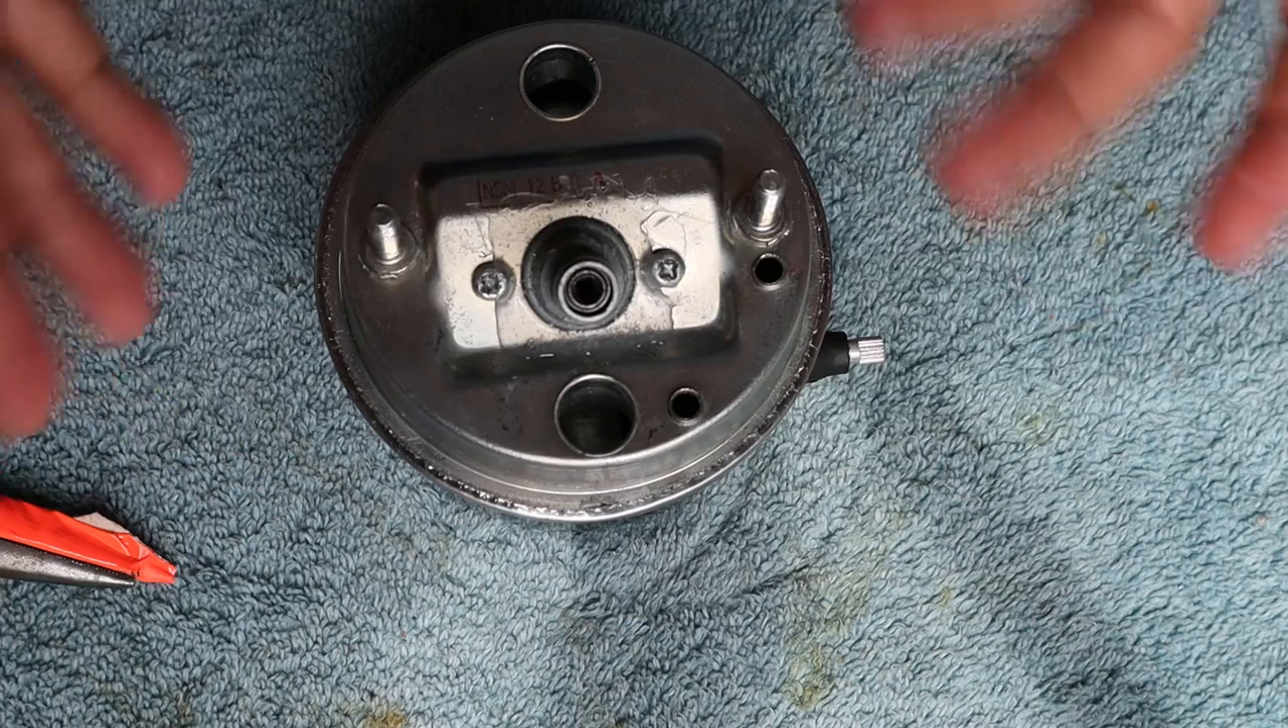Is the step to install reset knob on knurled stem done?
No.